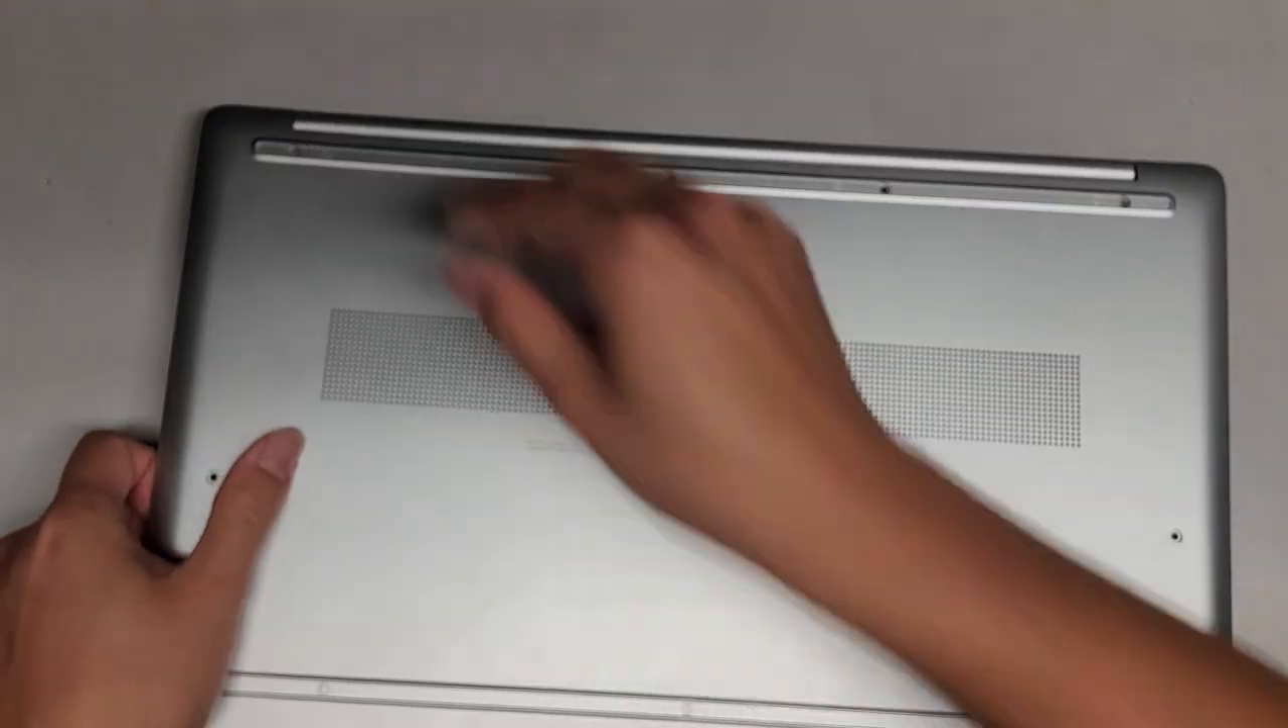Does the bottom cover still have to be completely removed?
Yes.